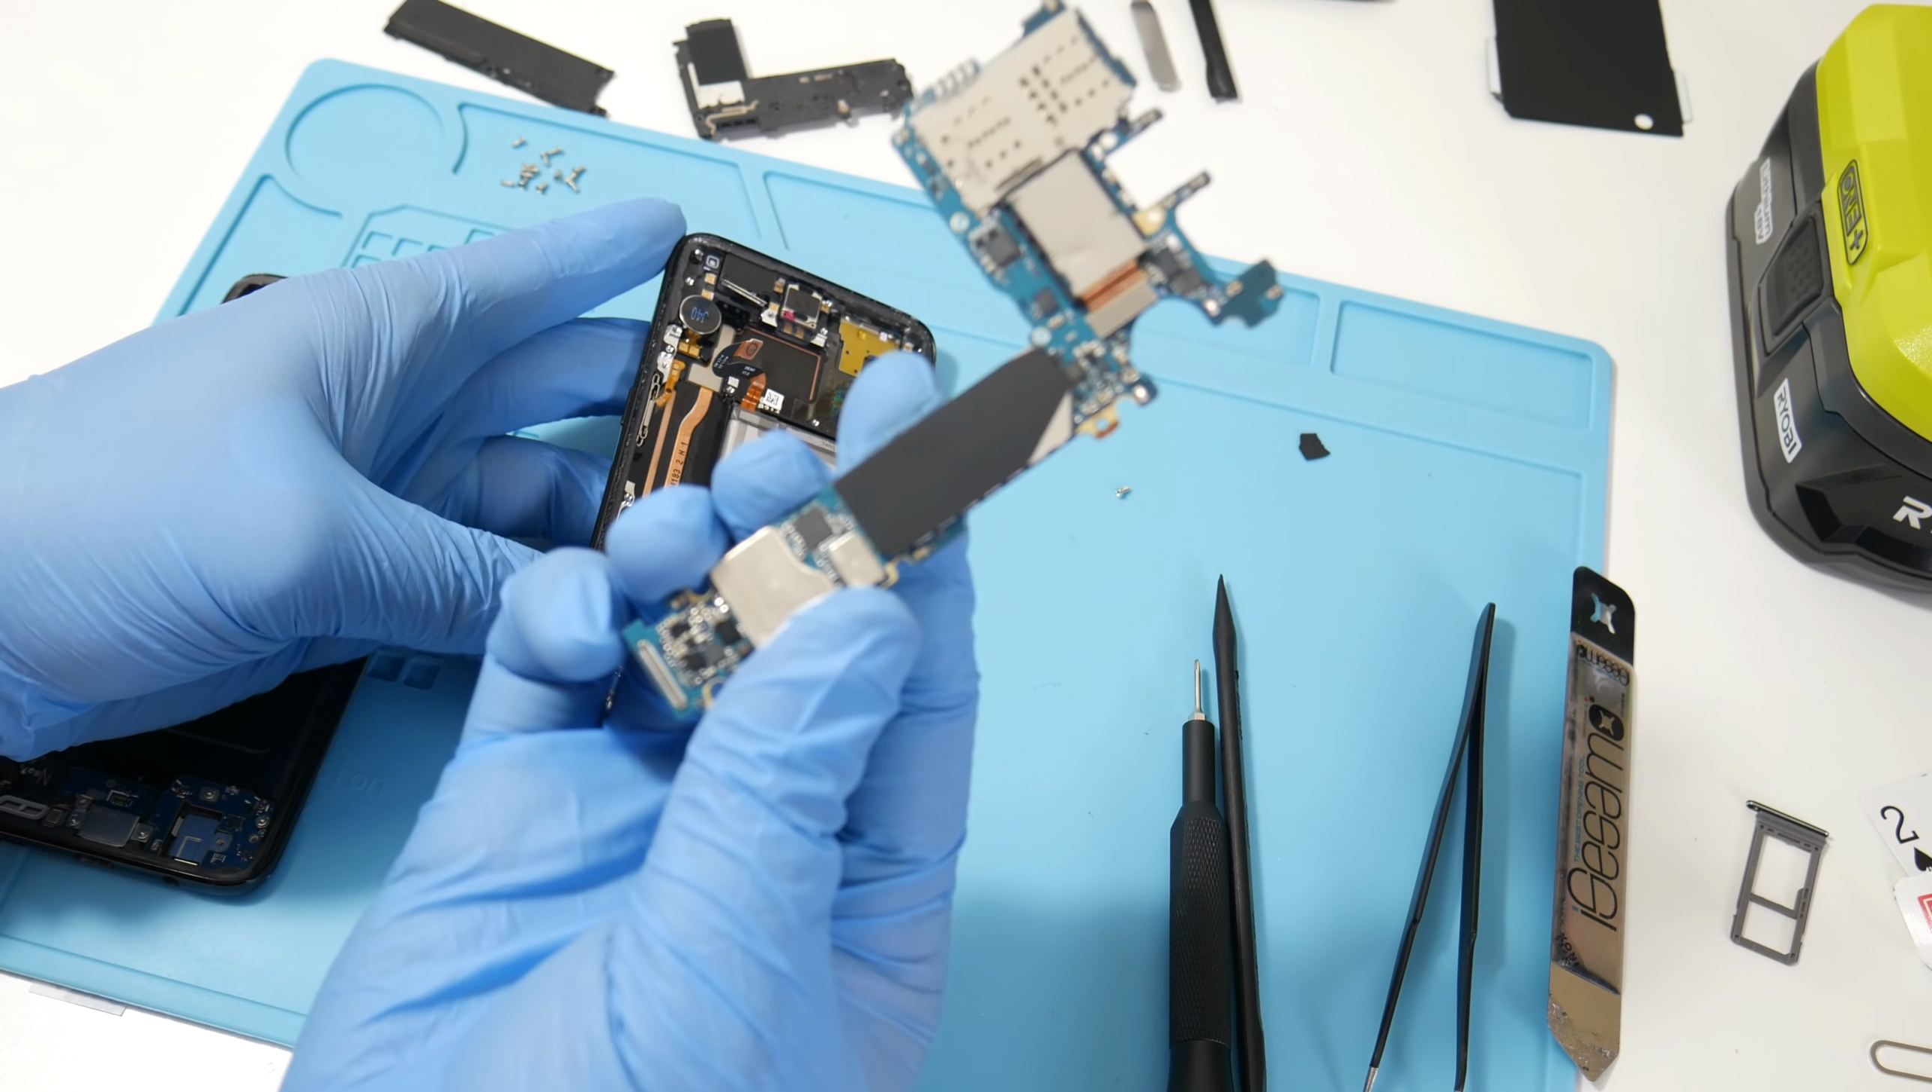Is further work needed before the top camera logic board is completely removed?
No.